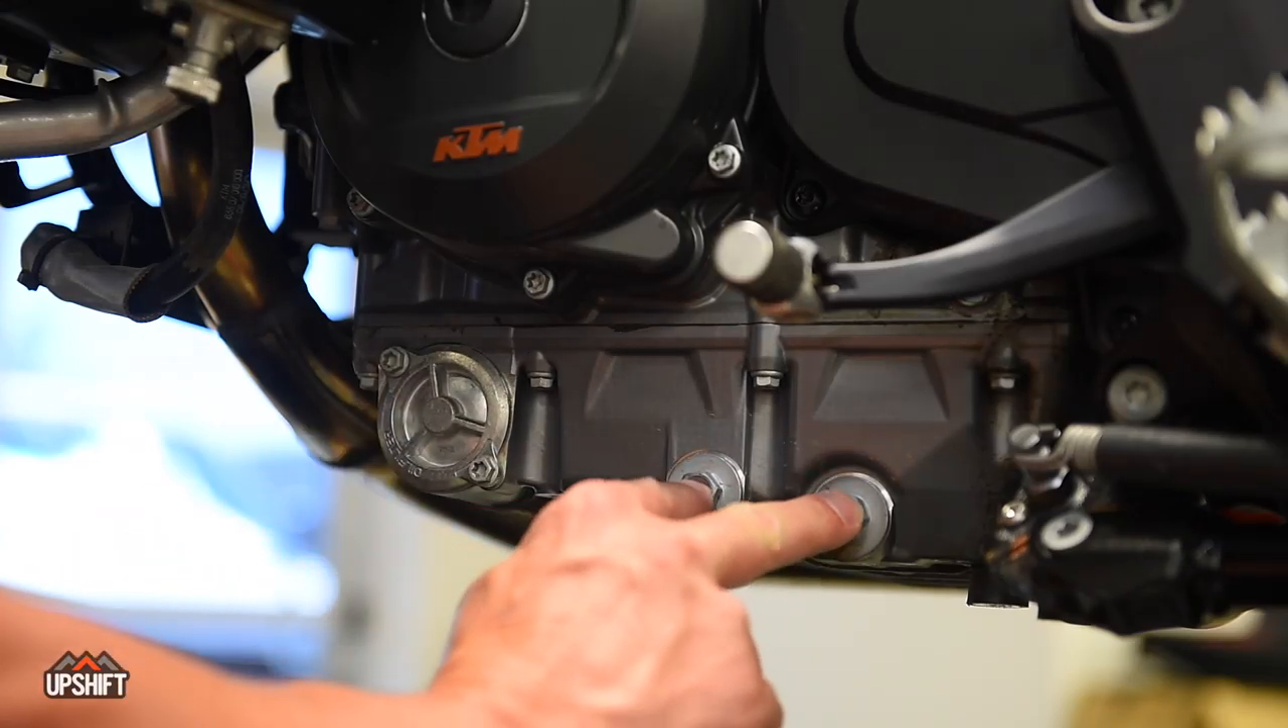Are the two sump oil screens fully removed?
No.